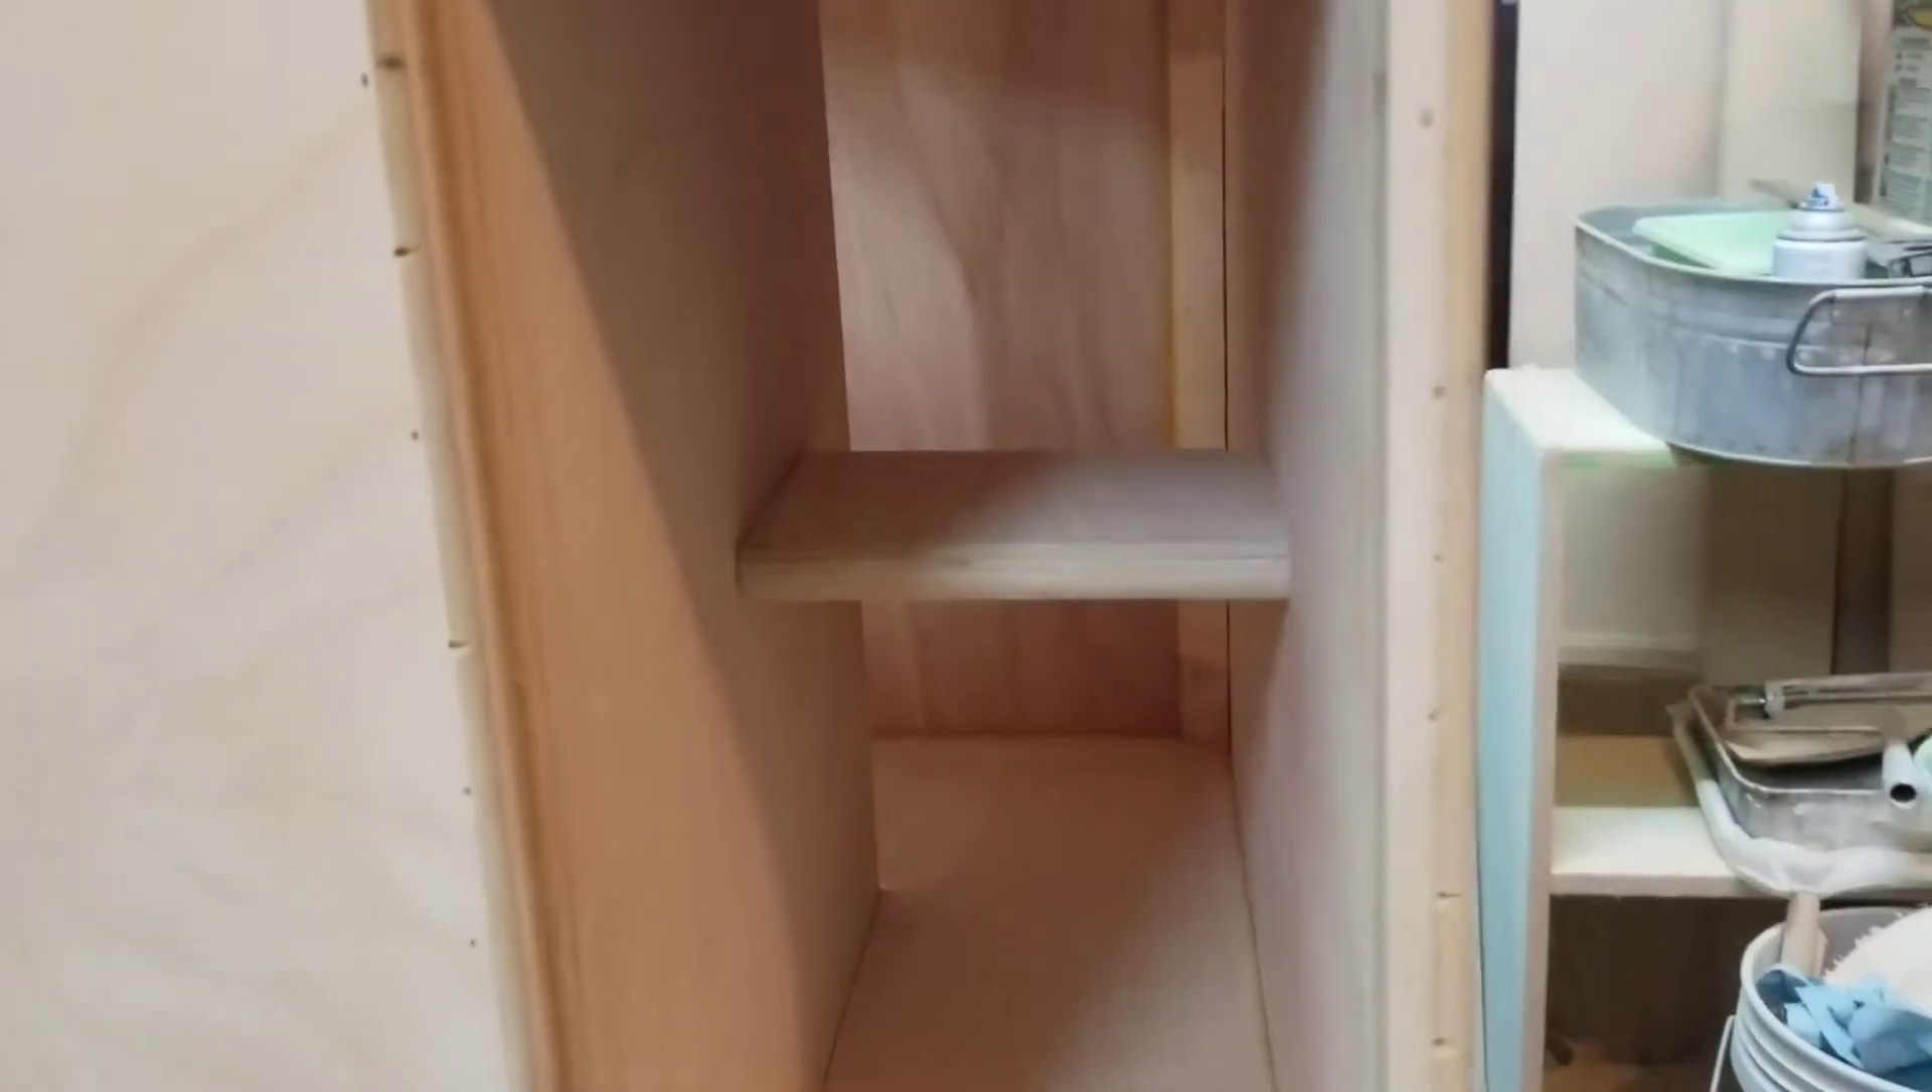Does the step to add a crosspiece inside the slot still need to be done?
No.